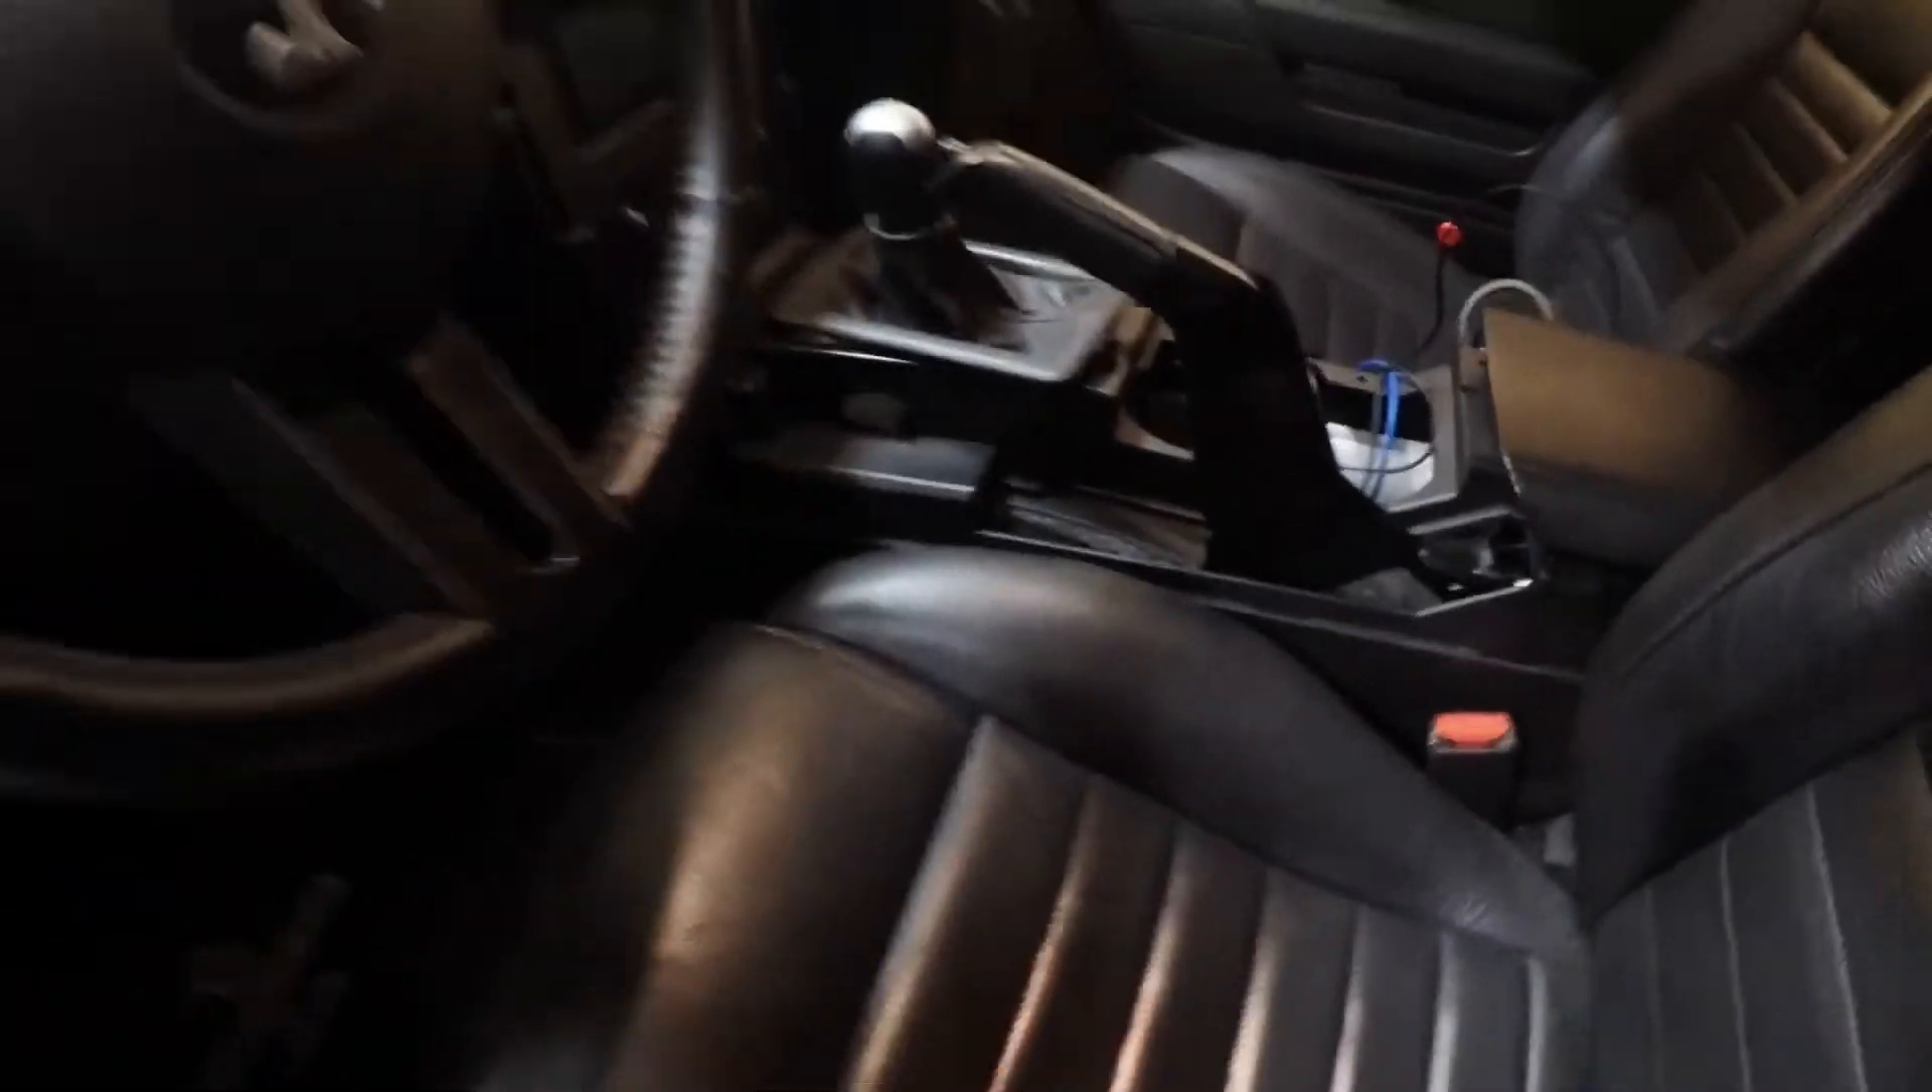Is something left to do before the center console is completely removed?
Yes.